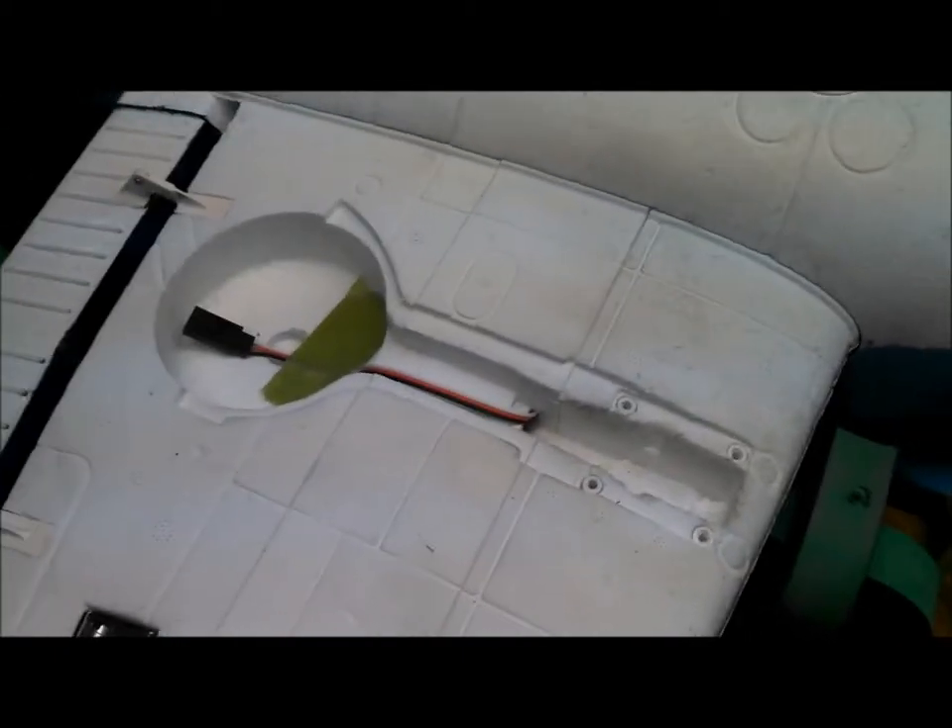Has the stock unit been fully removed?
Yes.